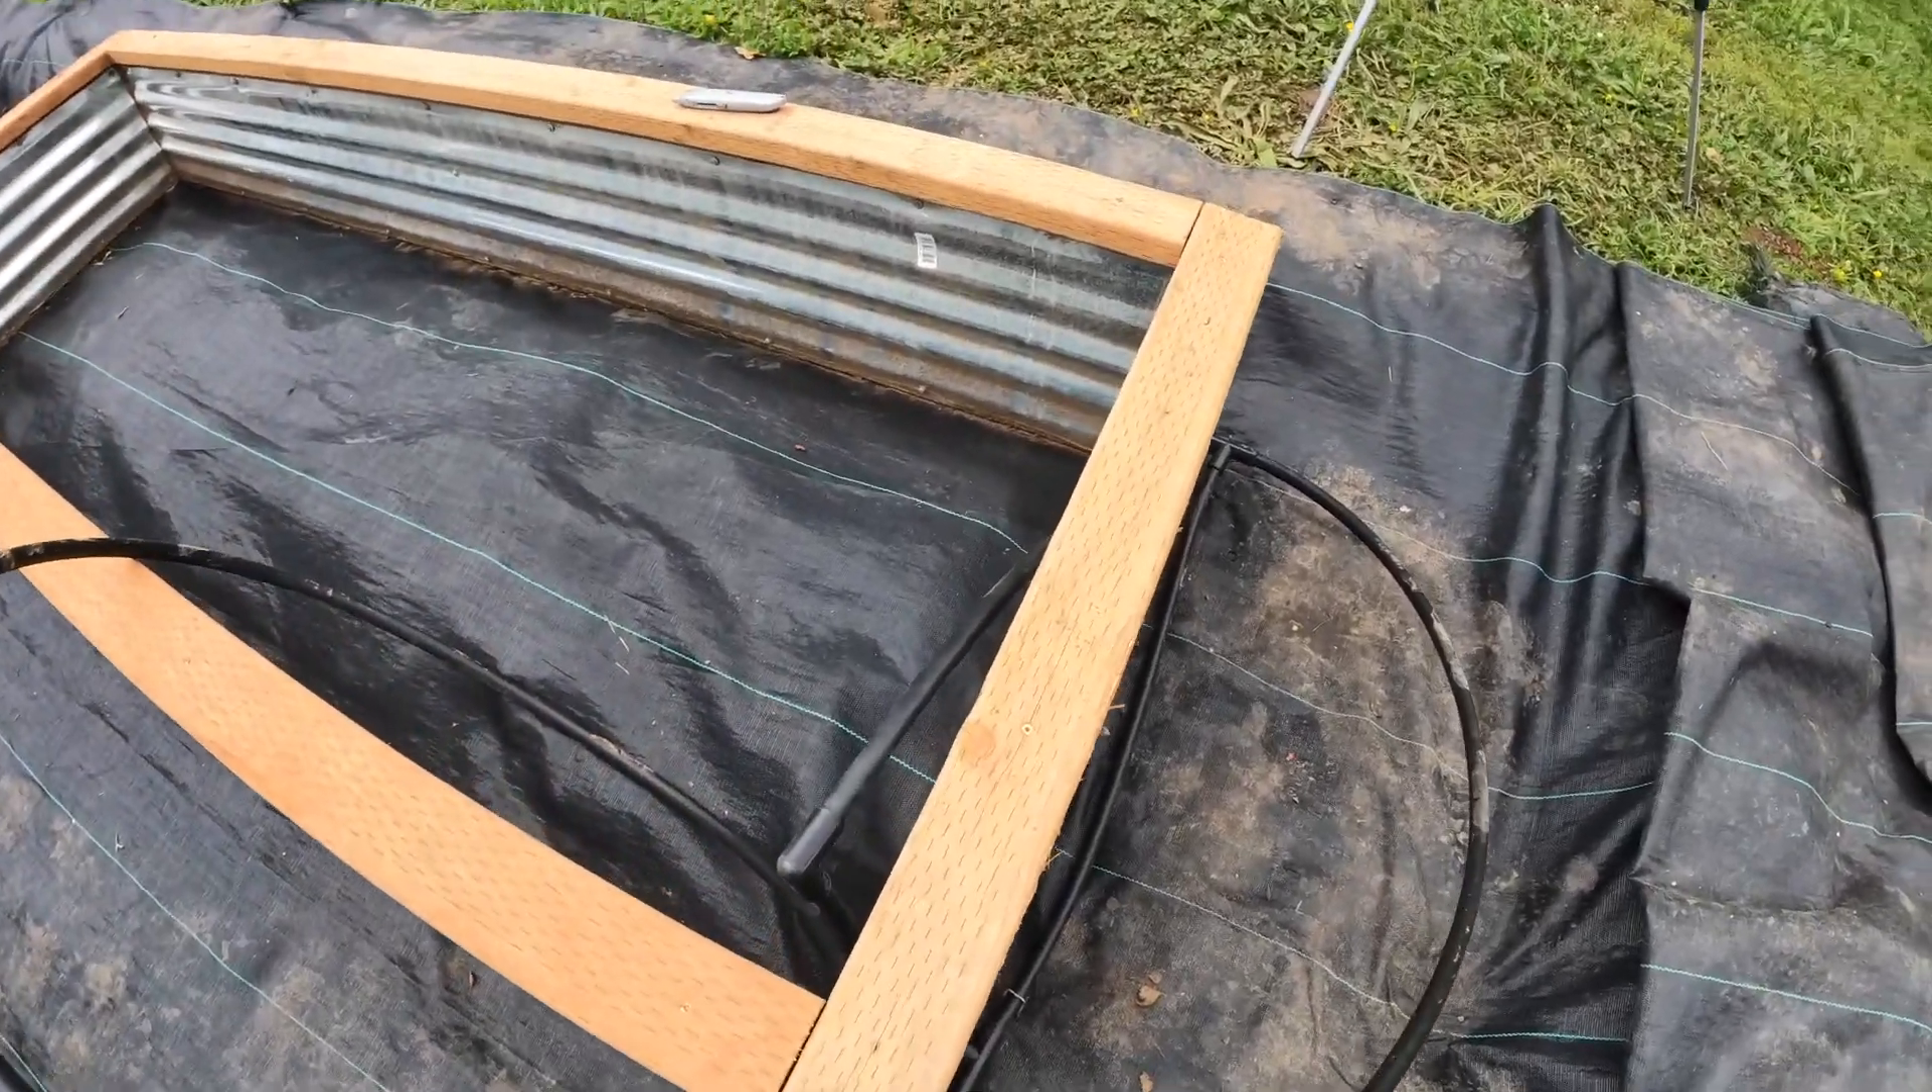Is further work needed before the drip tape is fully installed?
Yes.